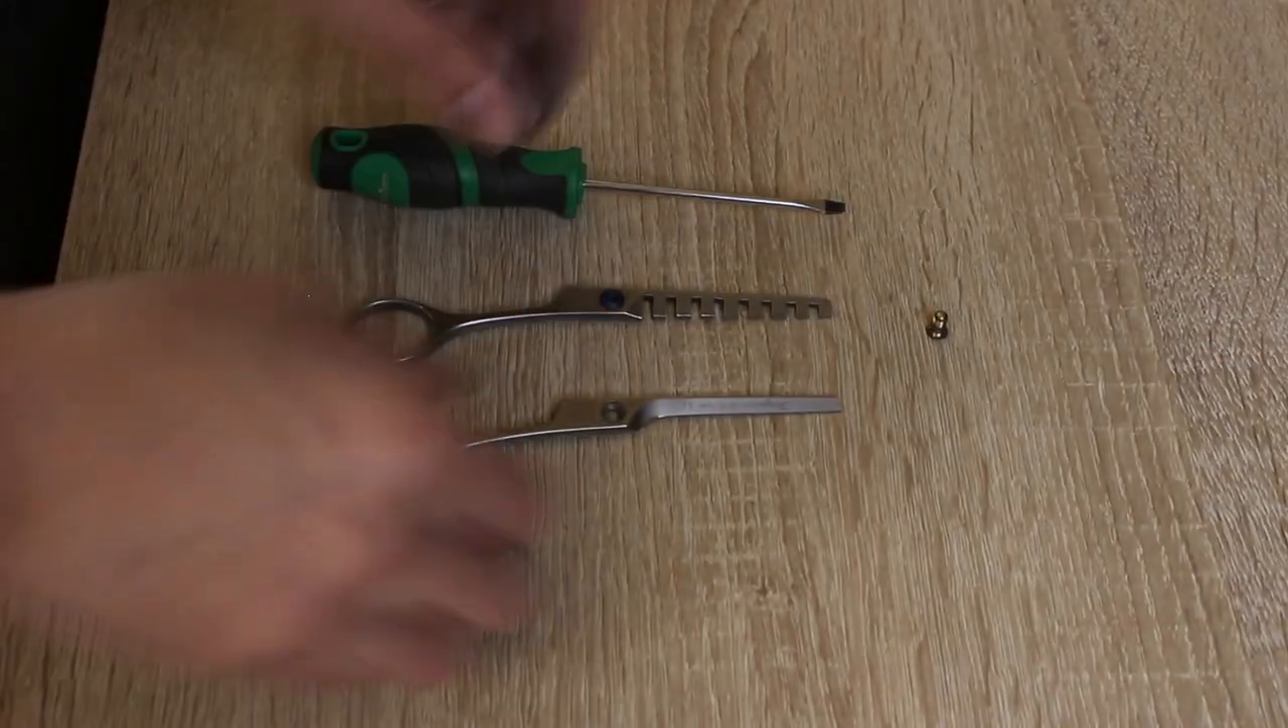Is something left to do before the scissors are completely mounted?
Yes.